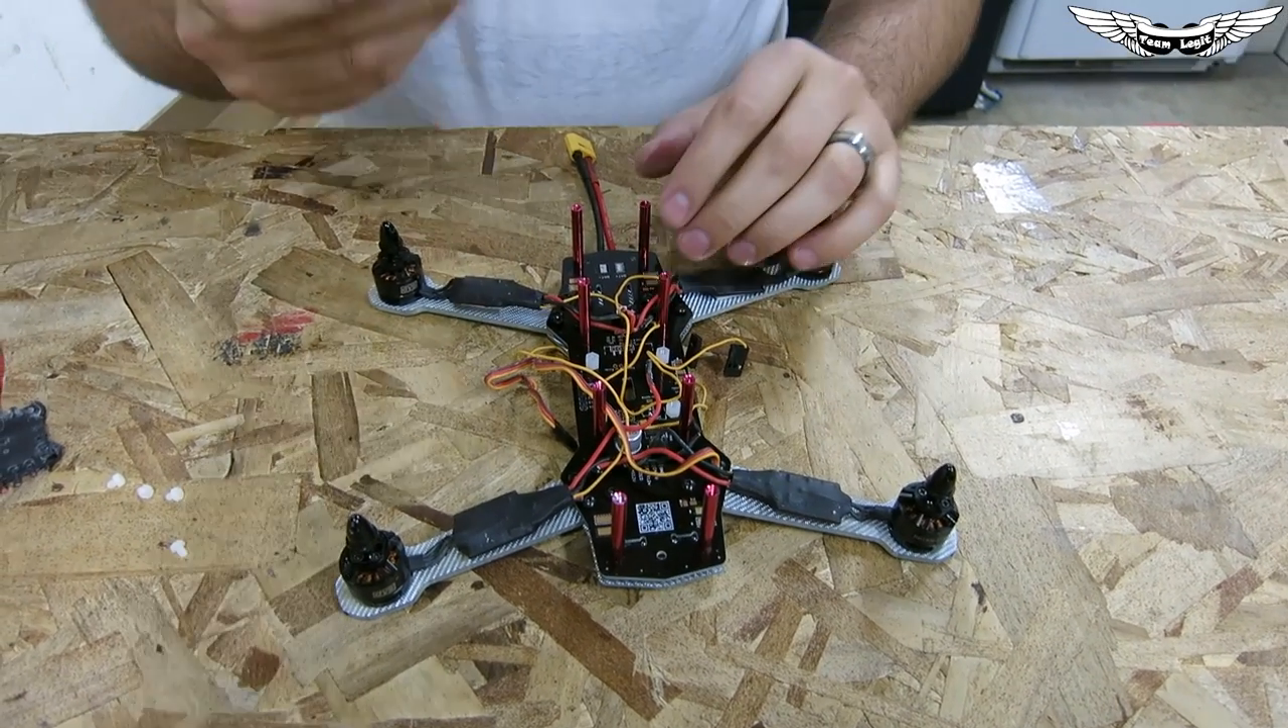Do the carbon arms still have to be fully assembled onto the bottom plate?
No.